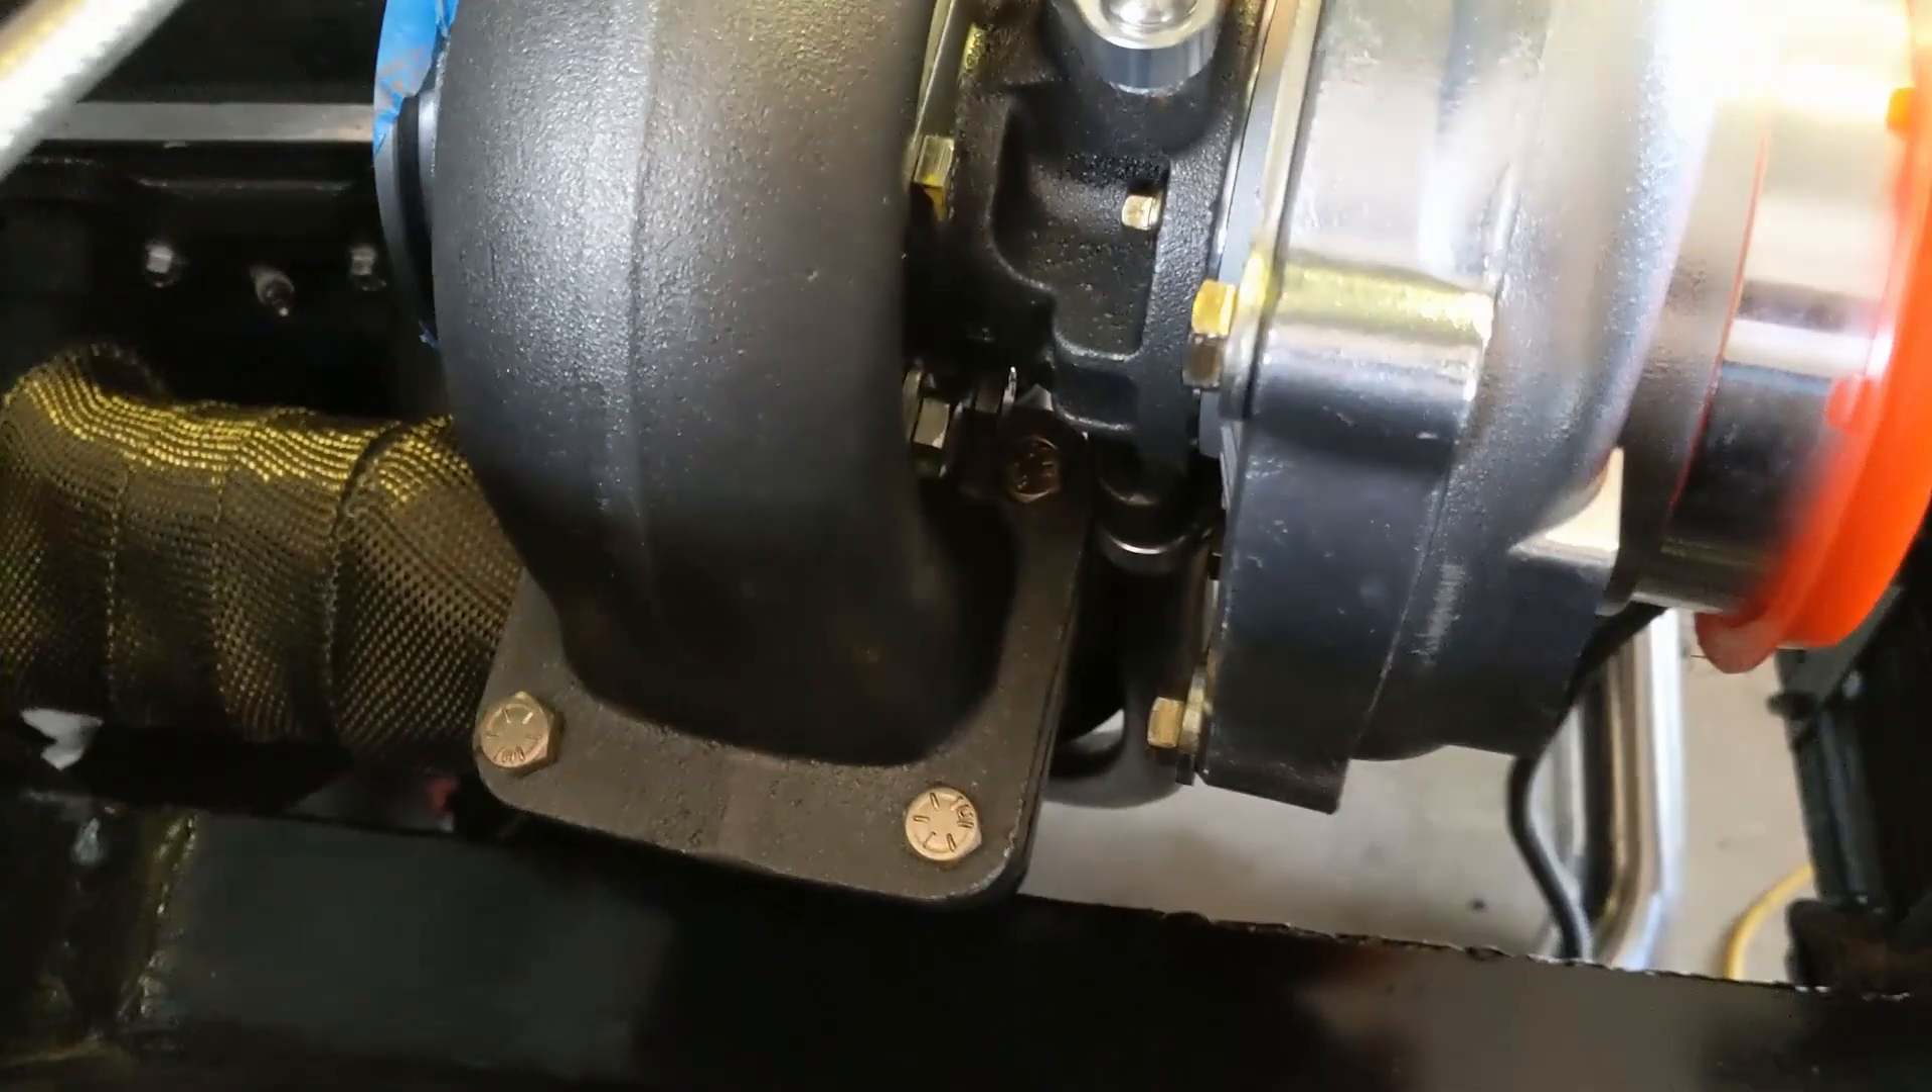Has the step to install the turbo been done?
Yes.